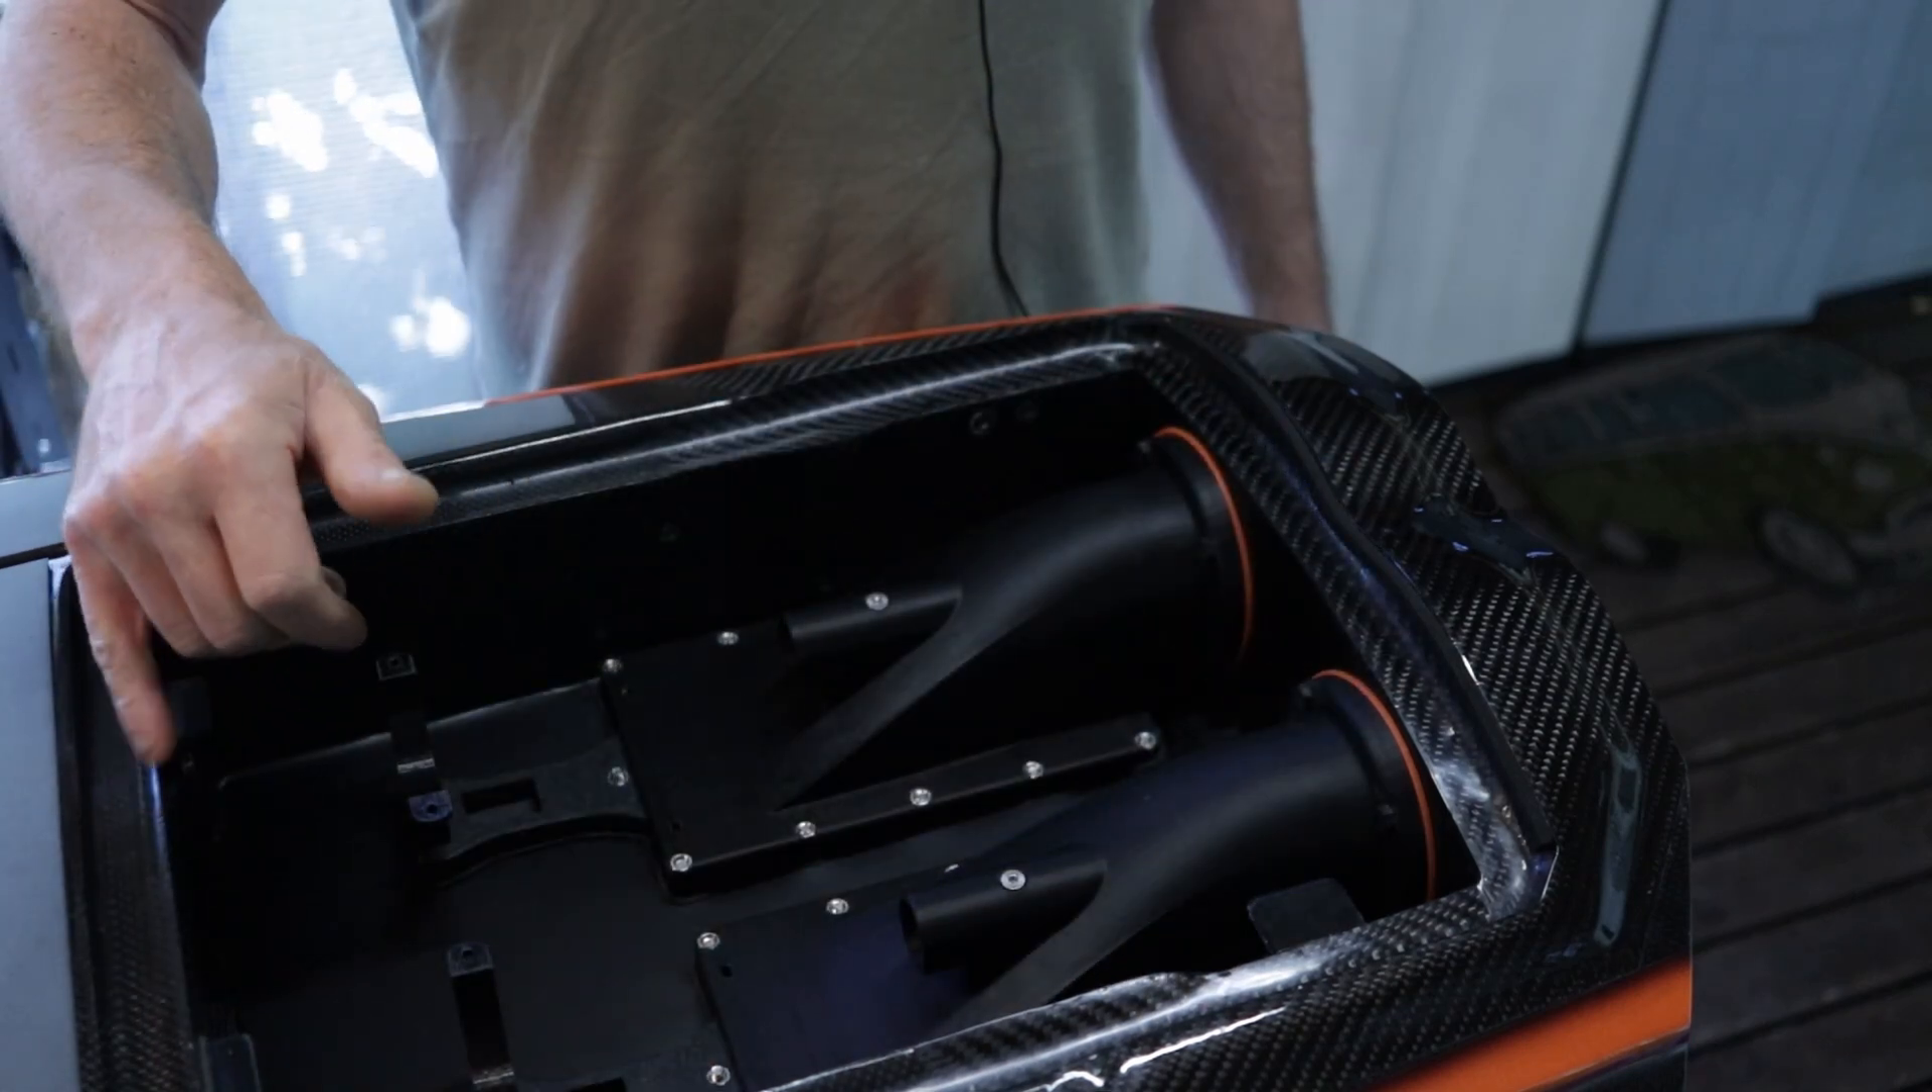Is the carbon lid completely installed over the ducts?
No.